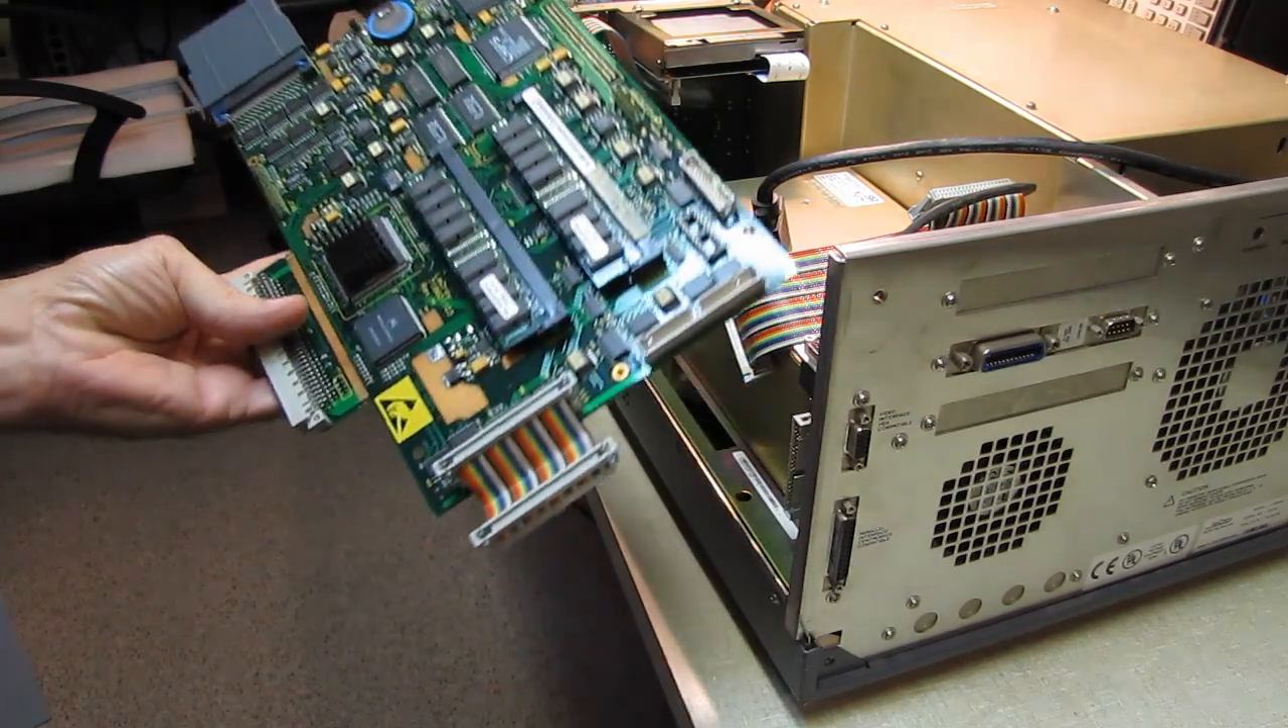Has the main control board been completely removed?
Yes.